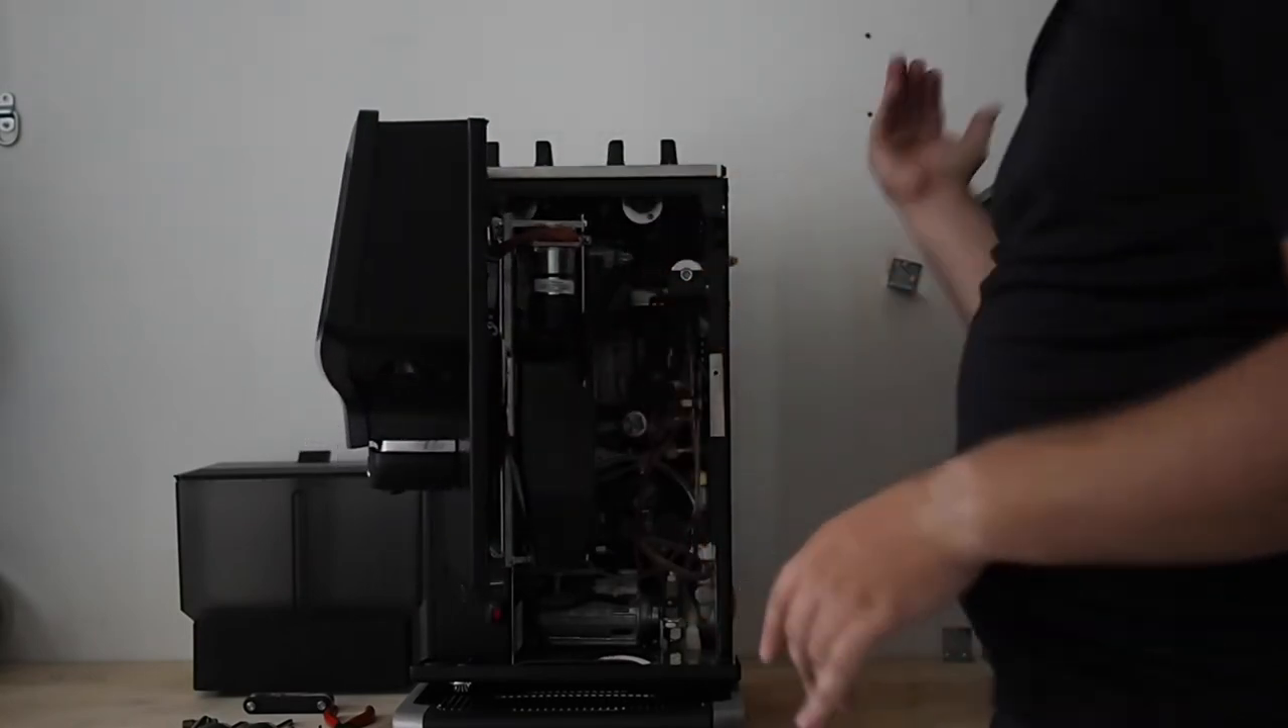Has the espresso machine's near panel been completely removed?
Yes.